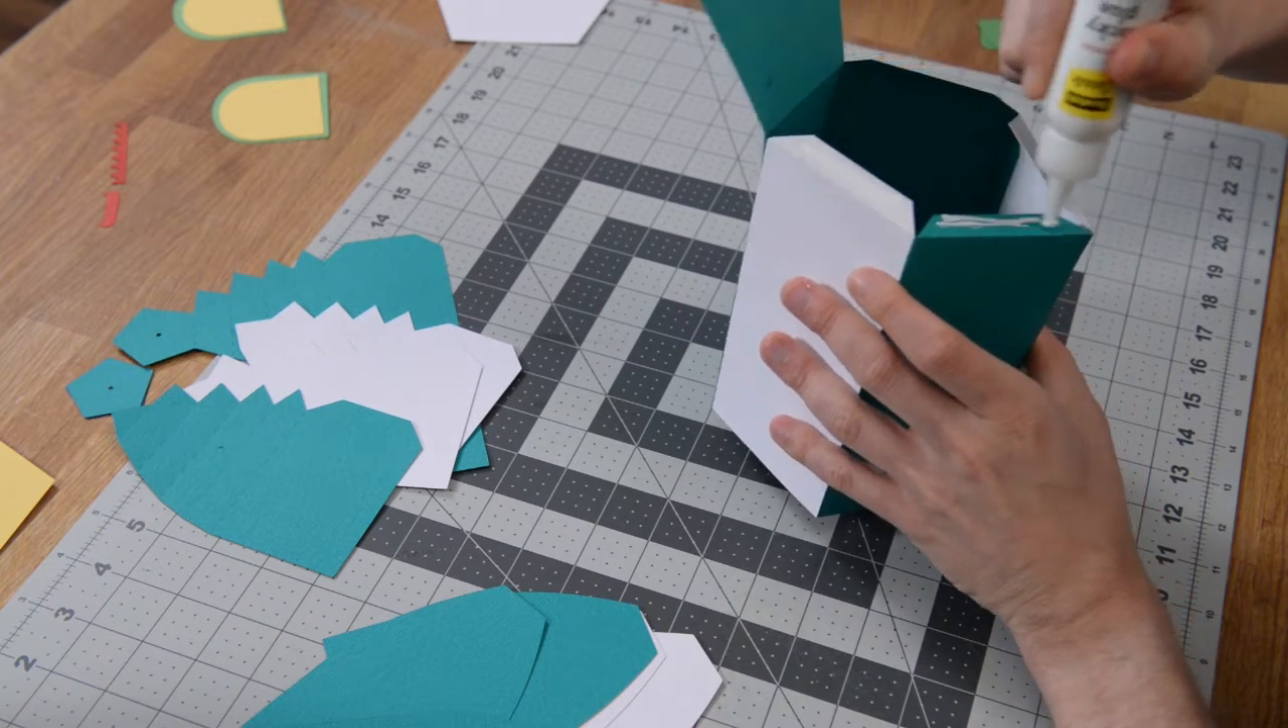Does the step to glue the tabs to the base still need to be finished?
Yes.